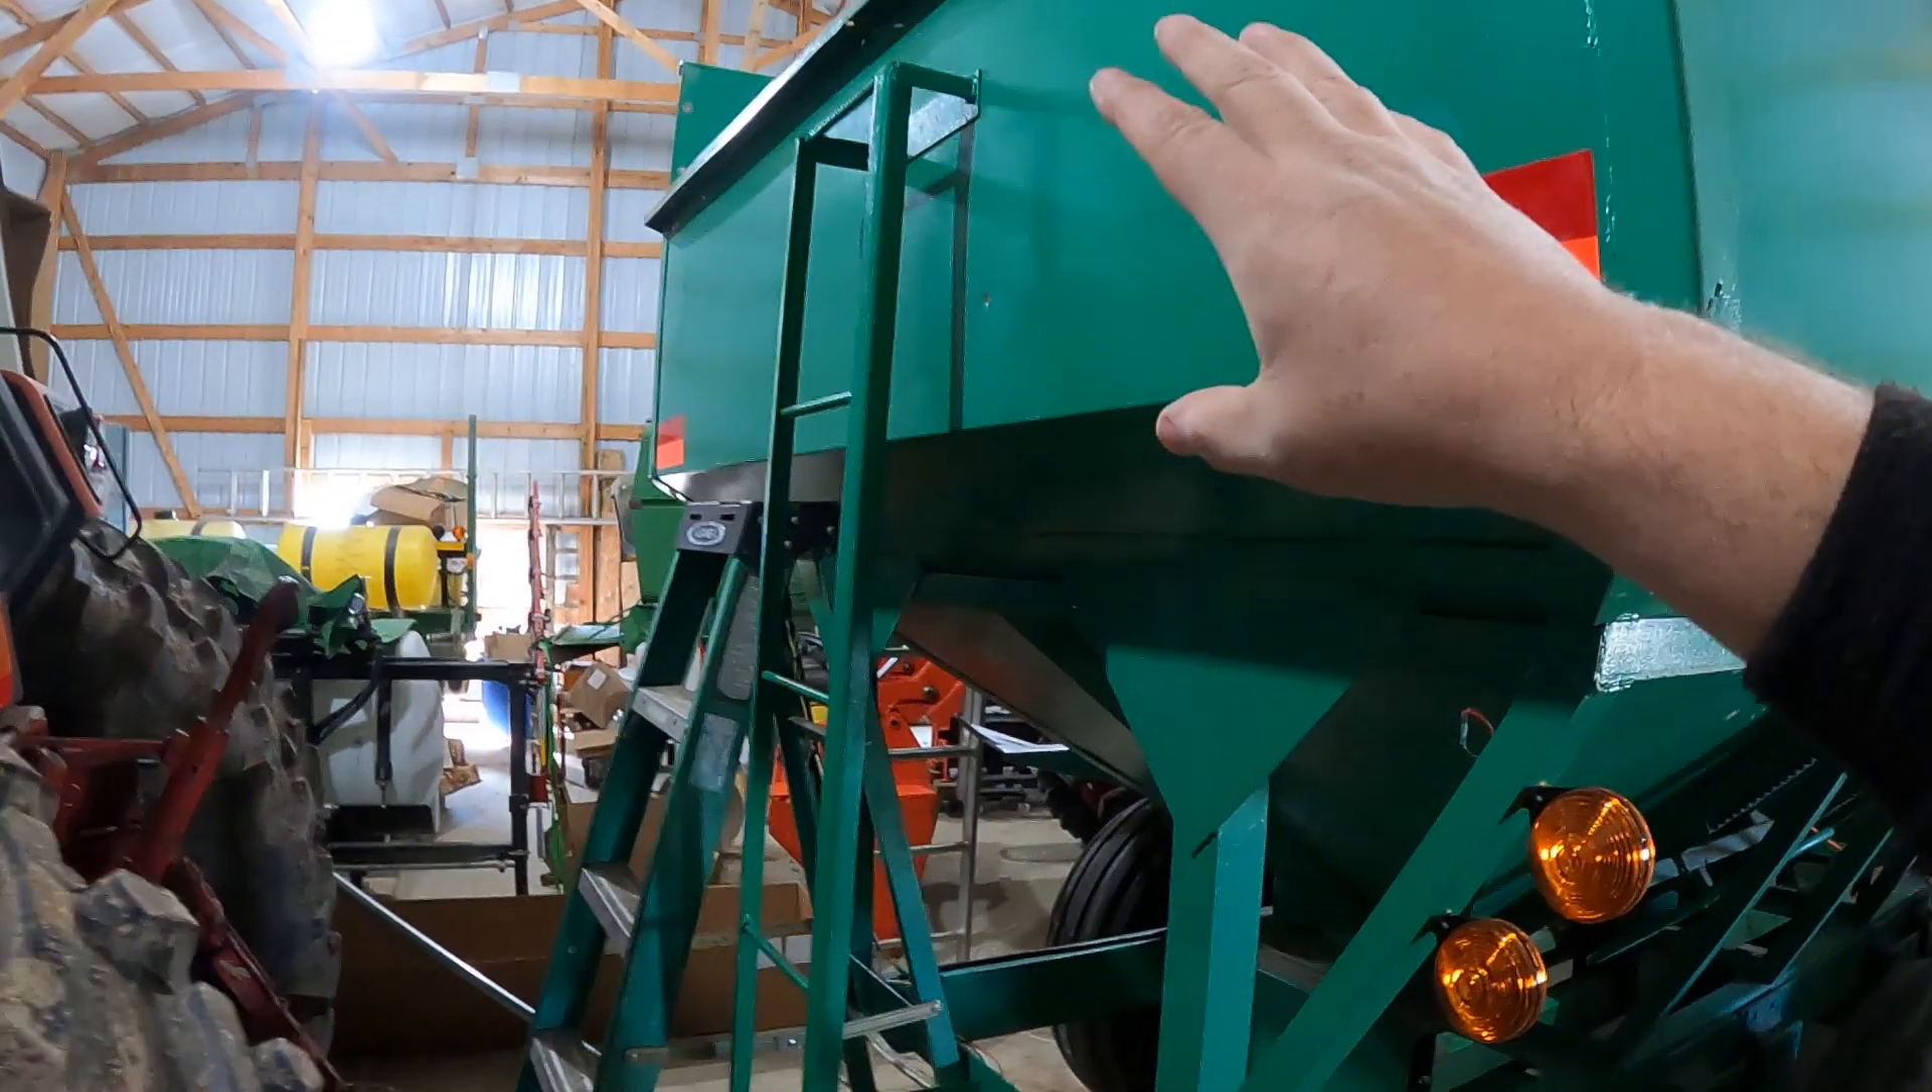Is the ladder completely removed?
No.